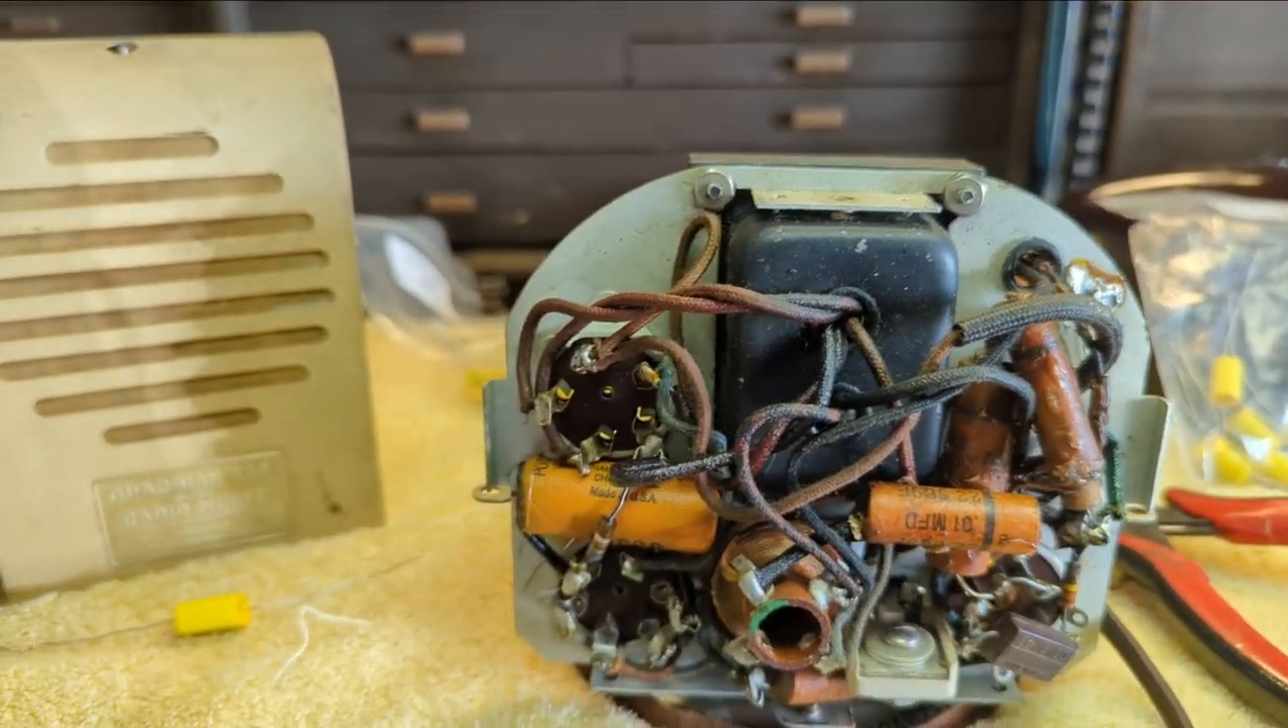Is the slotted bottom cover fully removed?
Yes.